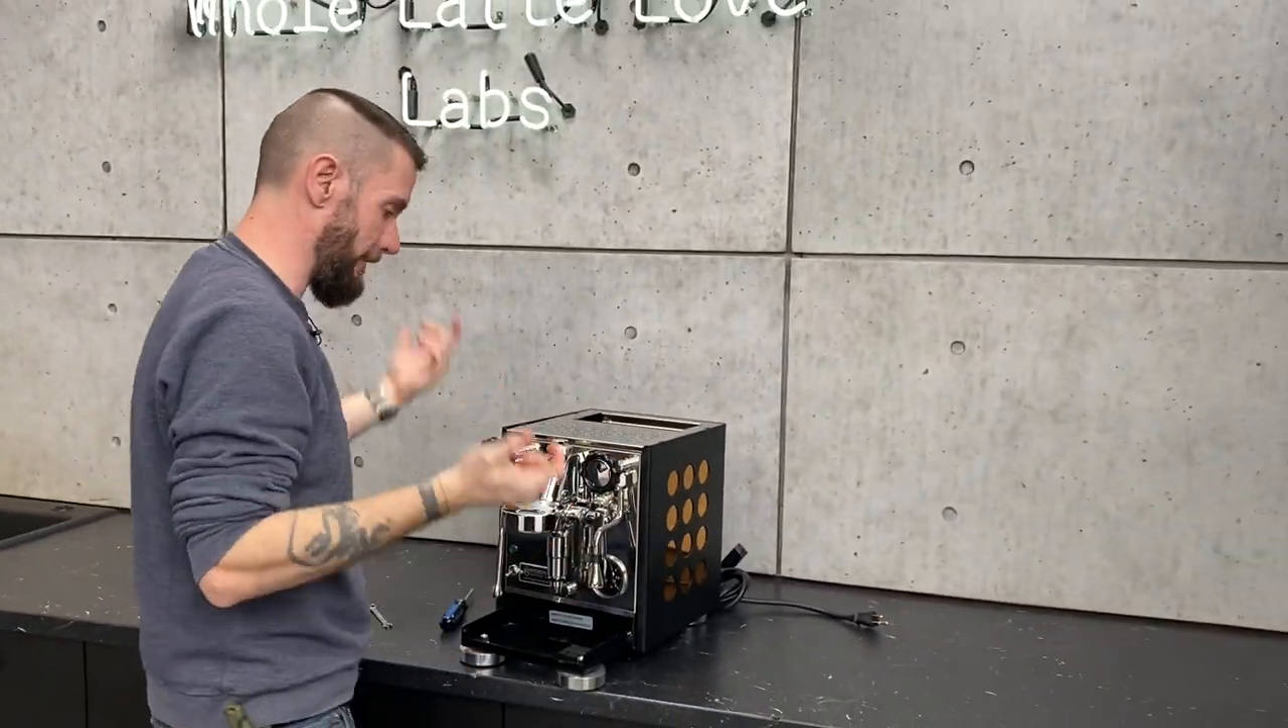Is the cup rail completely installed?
No.